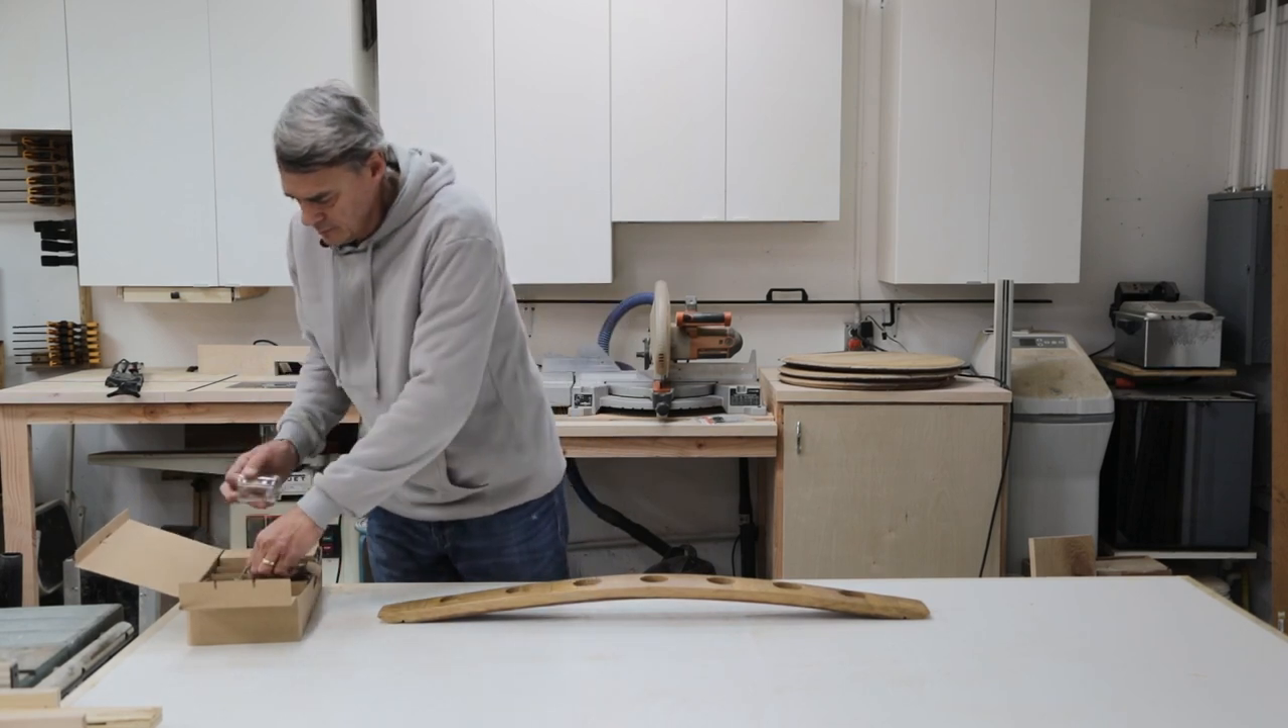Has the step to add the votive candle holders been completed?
No.